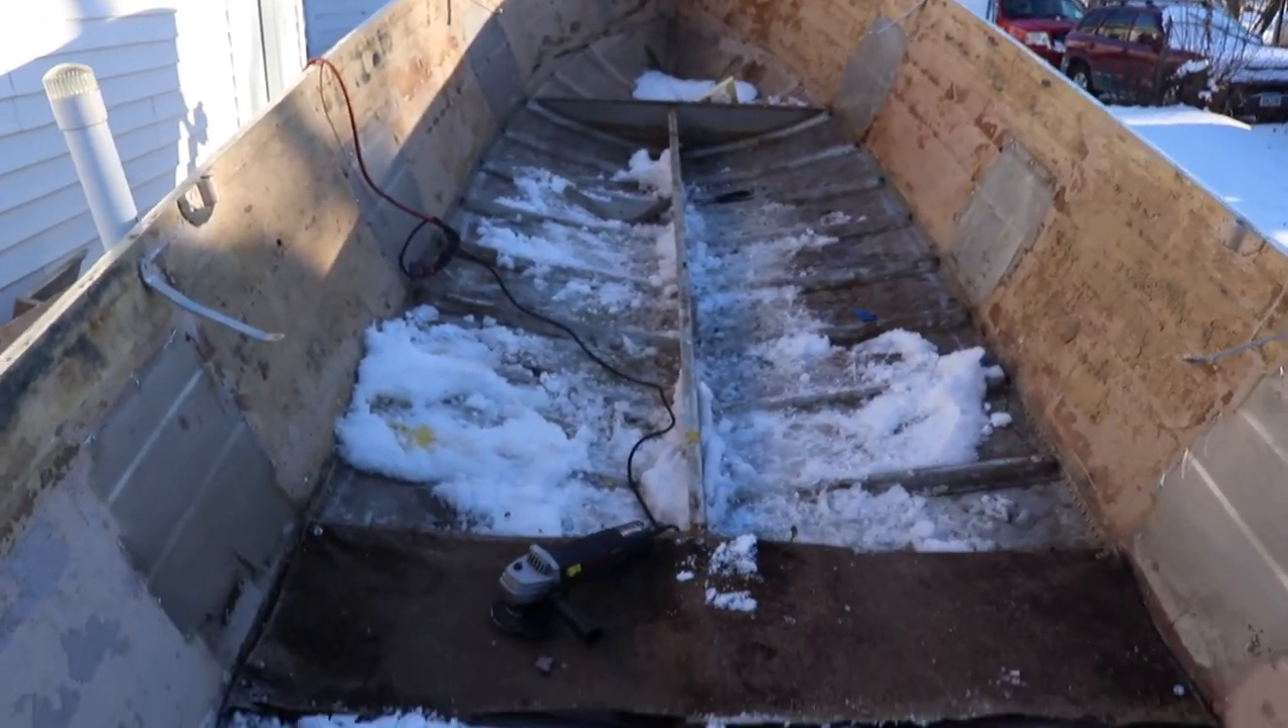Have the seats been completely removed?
Yes.